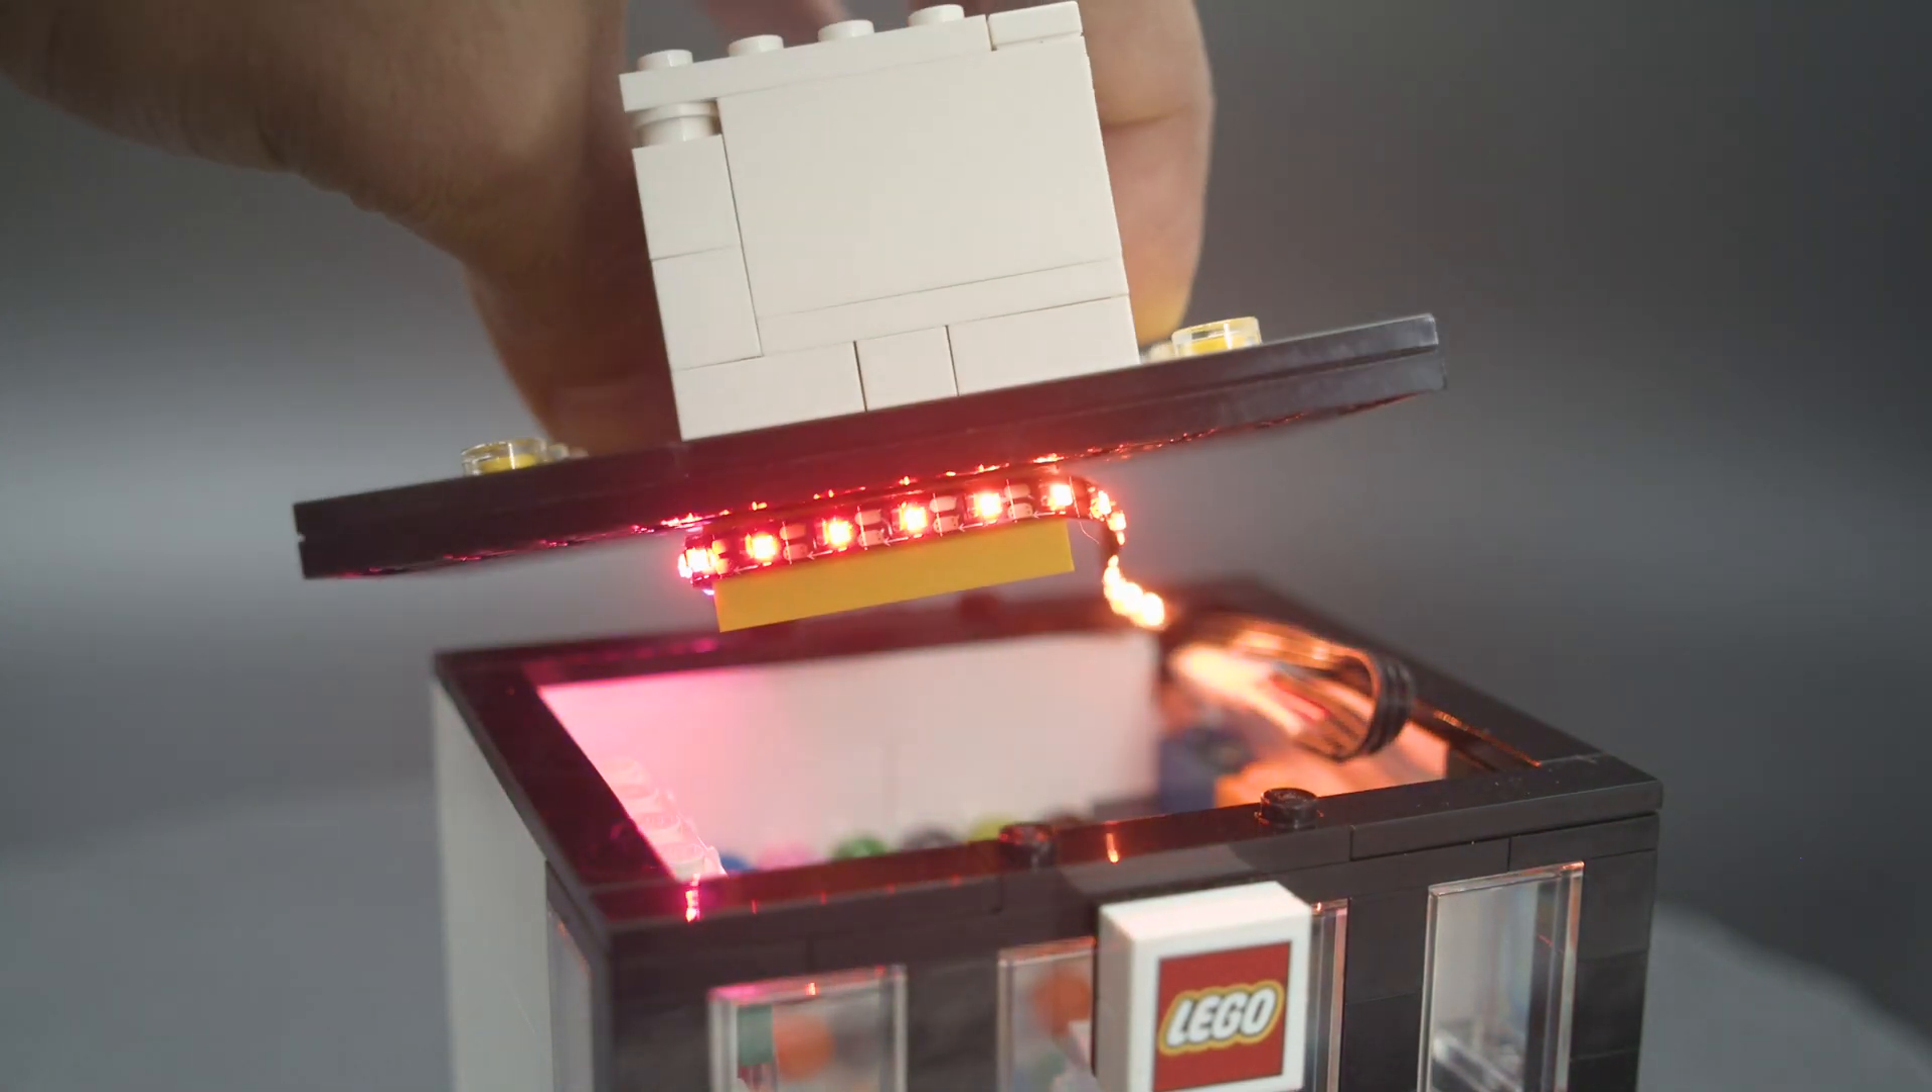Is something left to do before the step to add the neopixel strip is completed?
No.